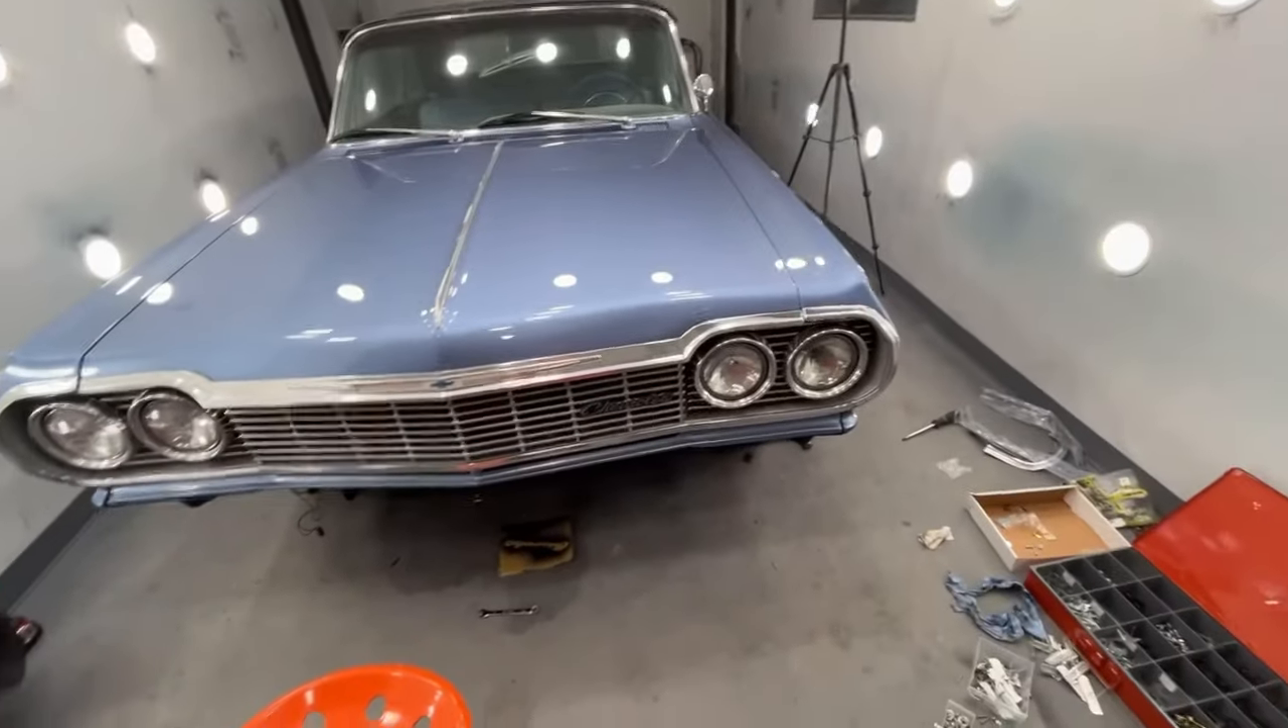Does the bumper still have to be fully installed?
Yes.